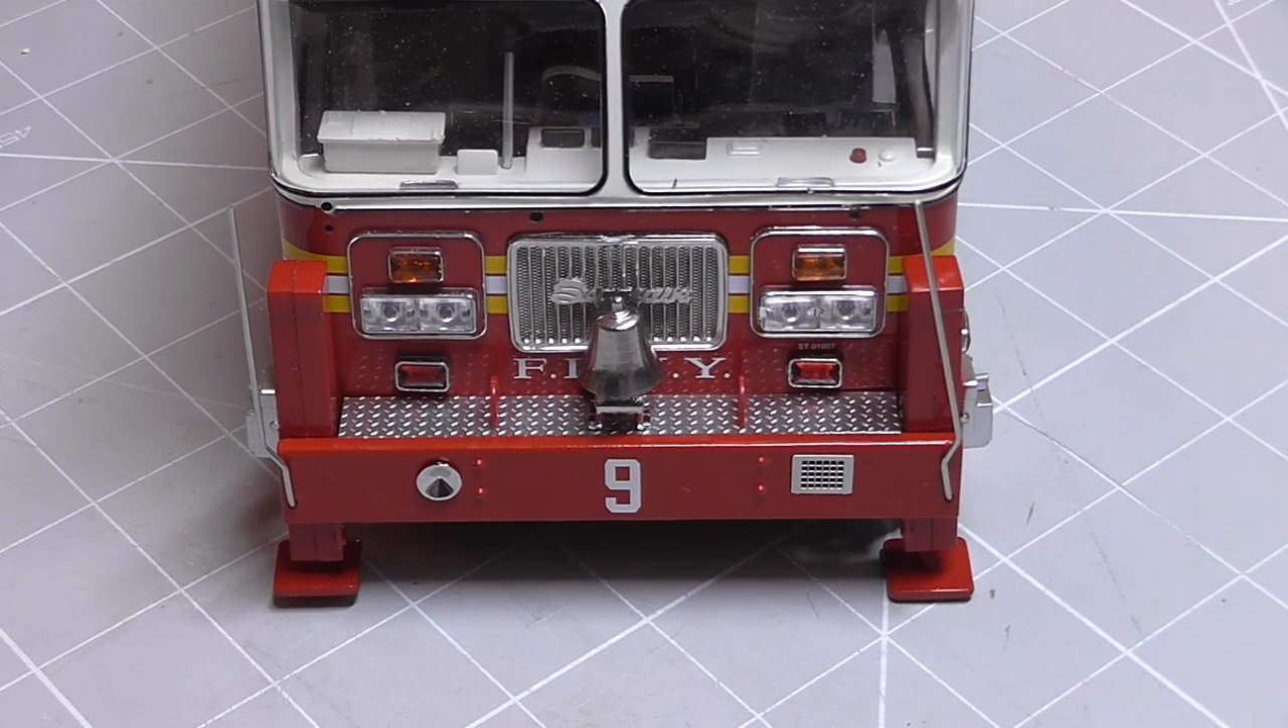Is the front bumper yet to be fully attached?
No.